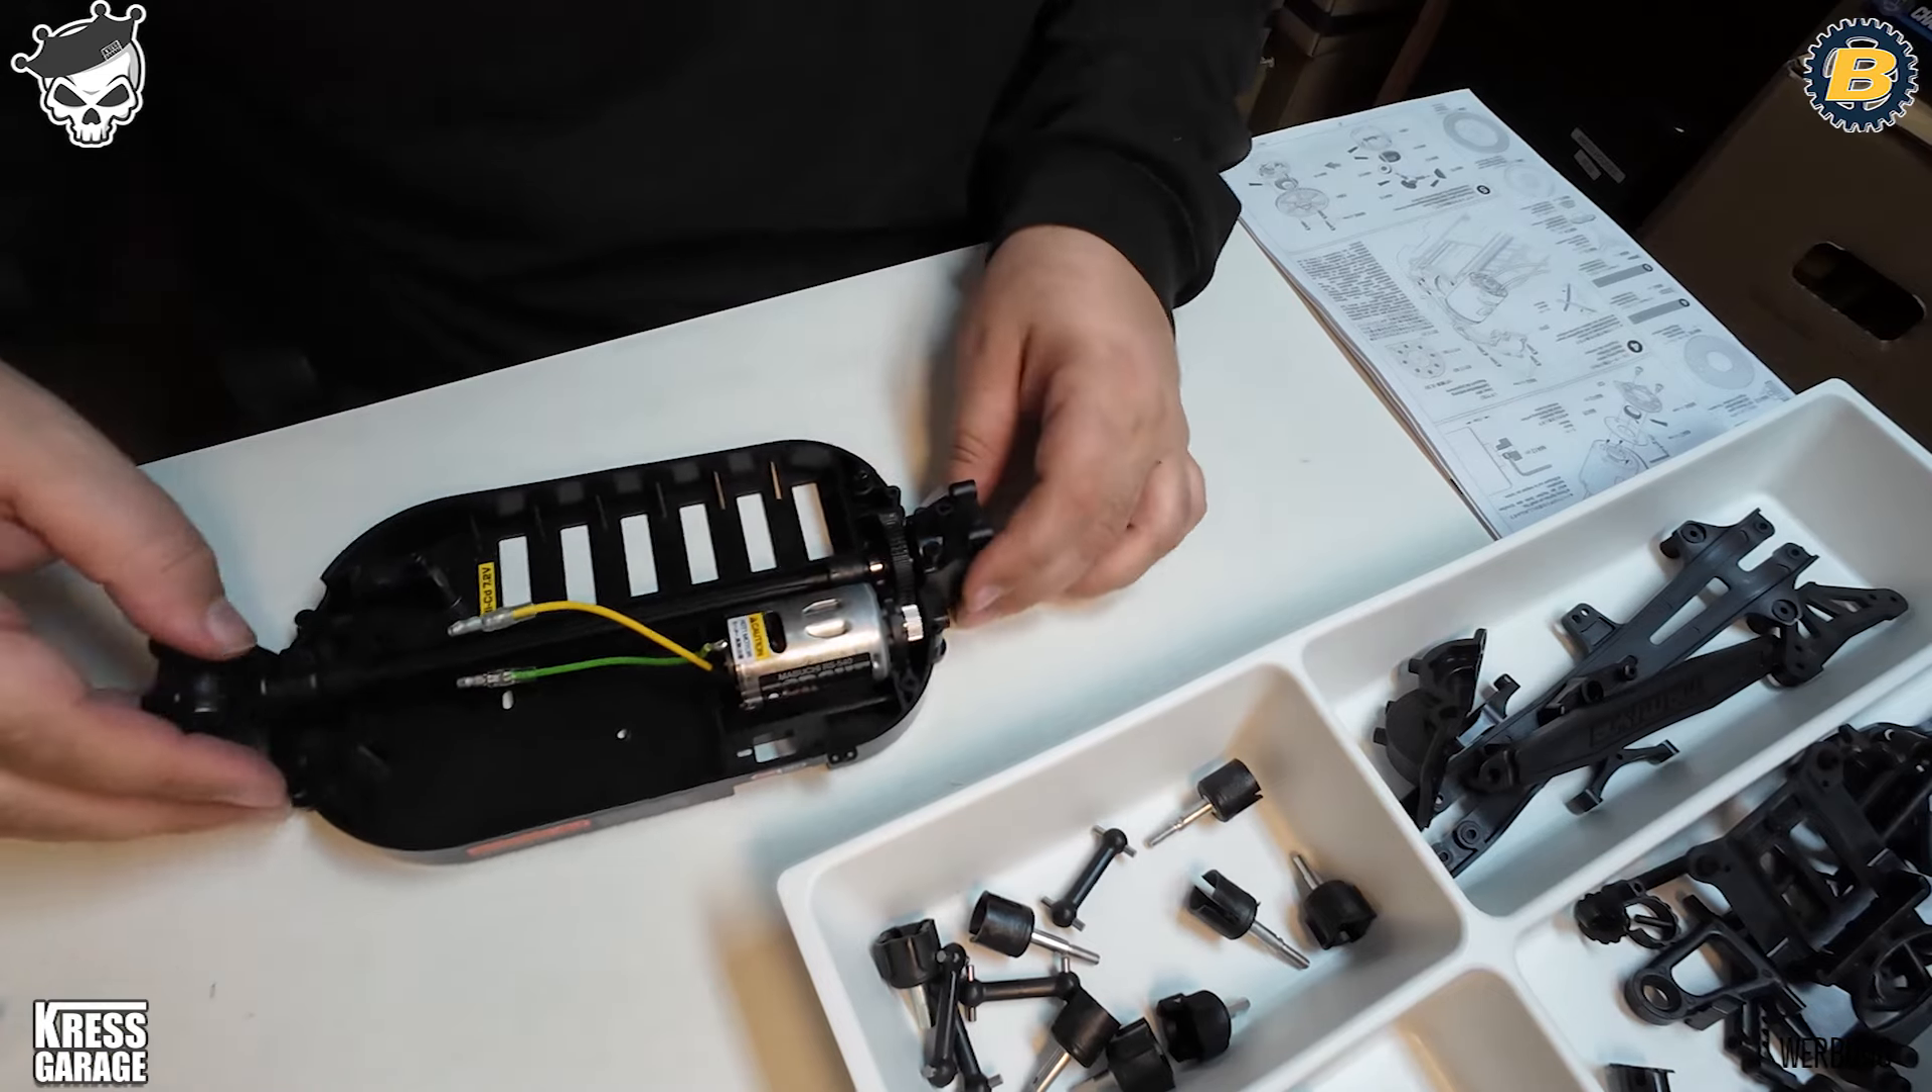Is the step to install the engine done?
Yes.